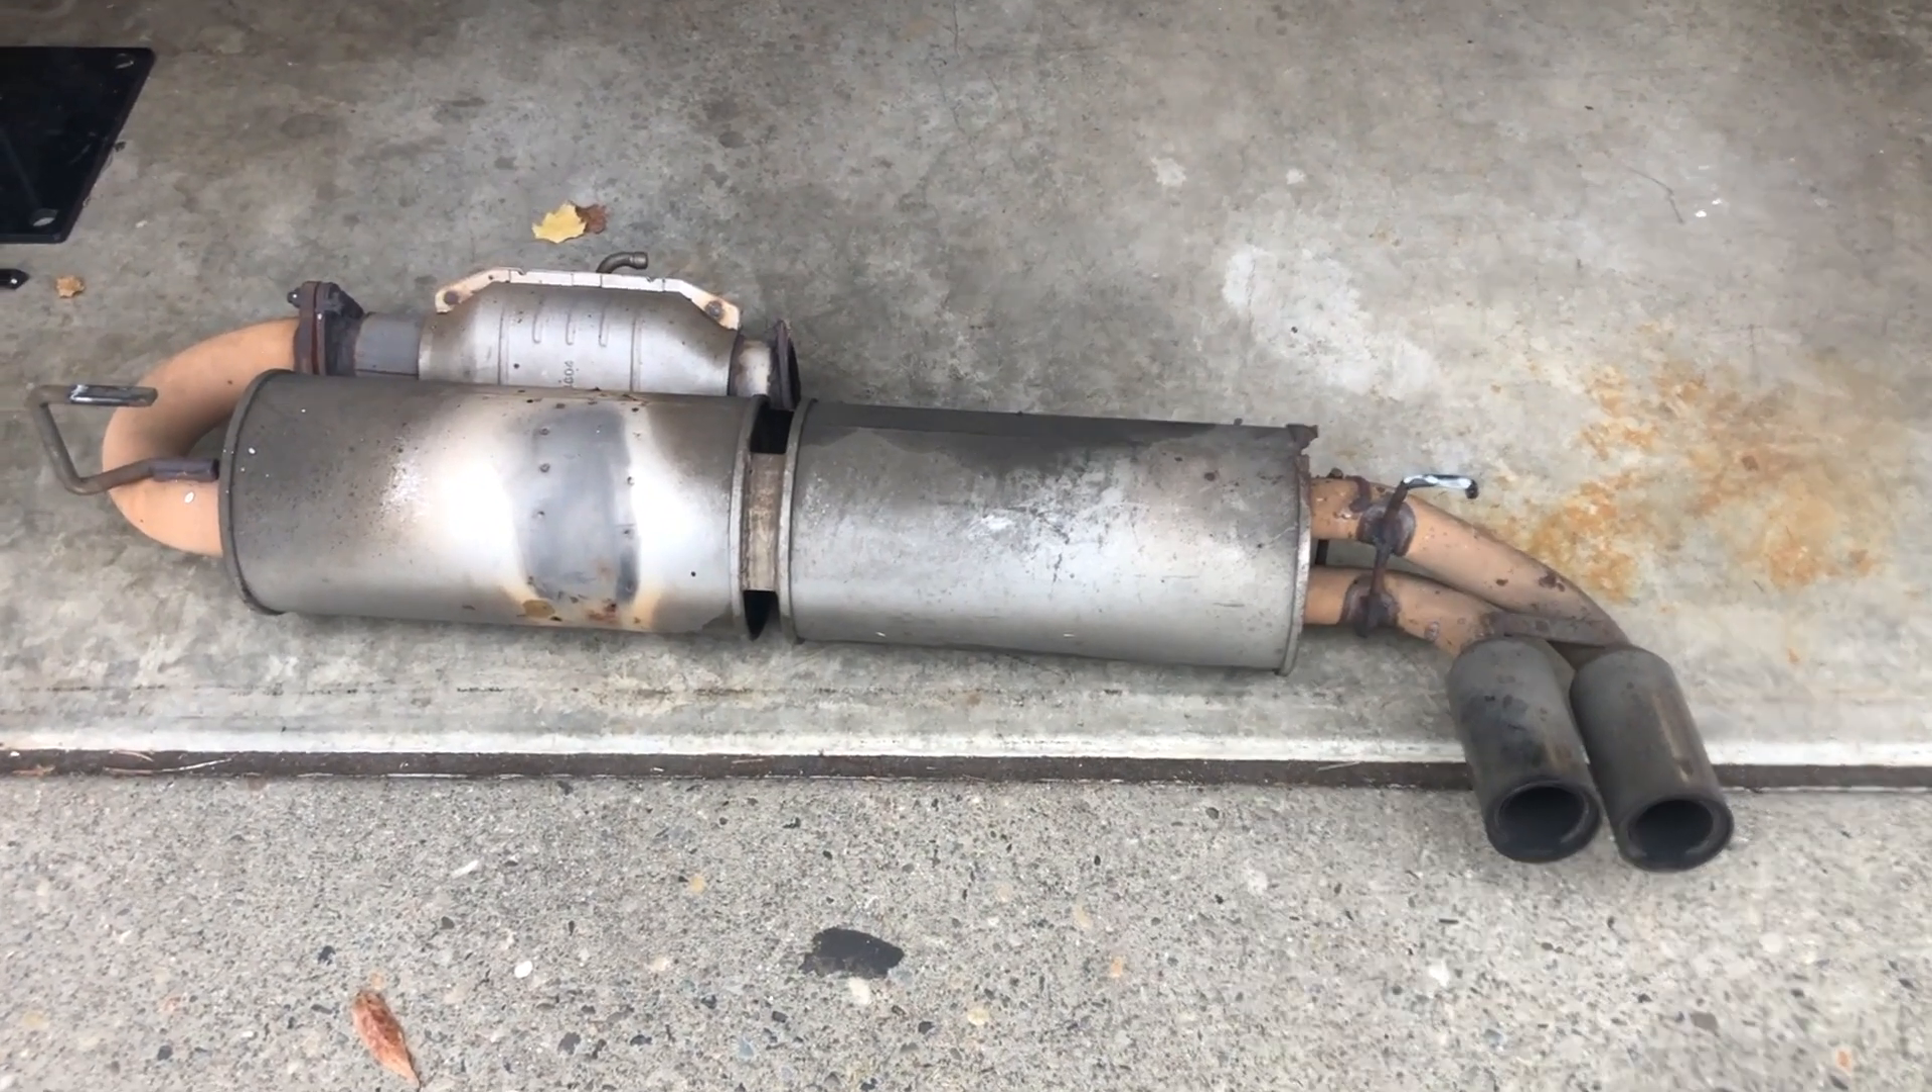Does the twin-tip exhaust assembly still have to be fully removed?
No.